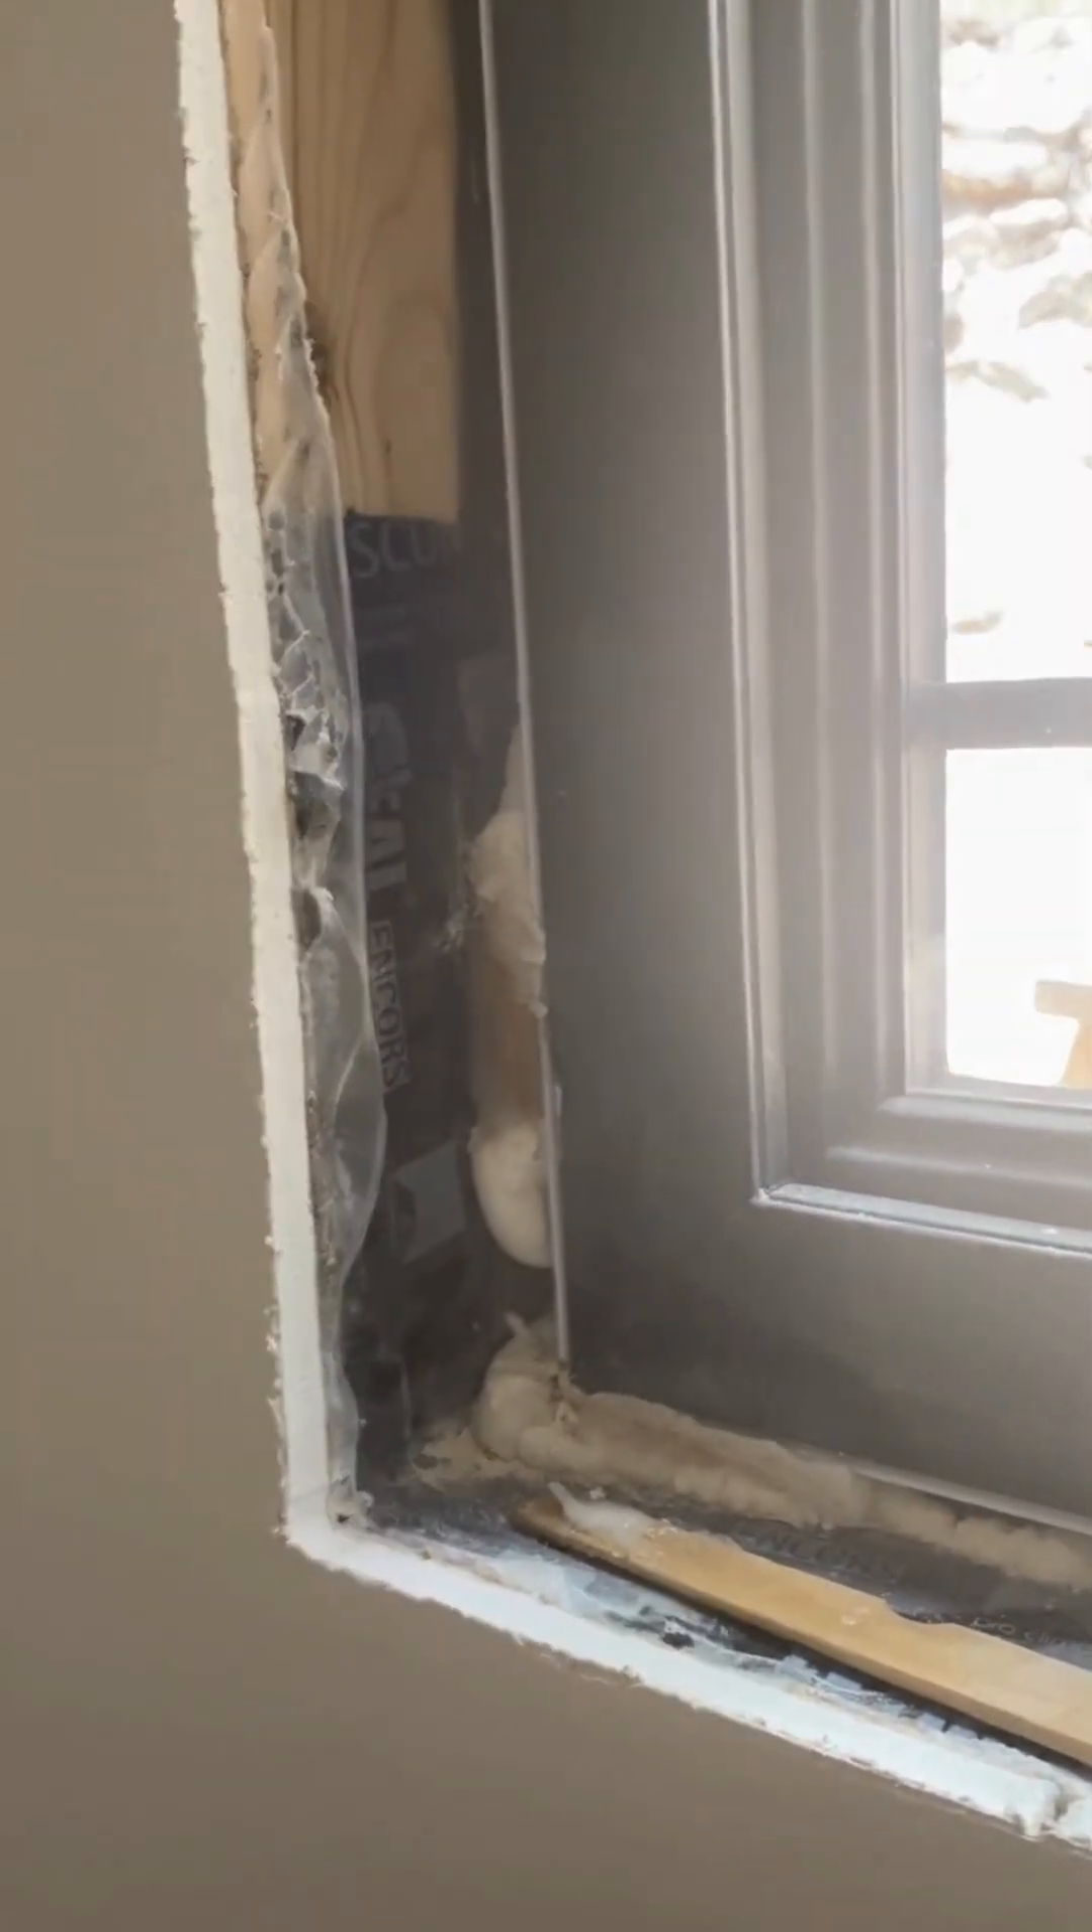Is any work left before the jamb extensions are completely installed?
Yes.